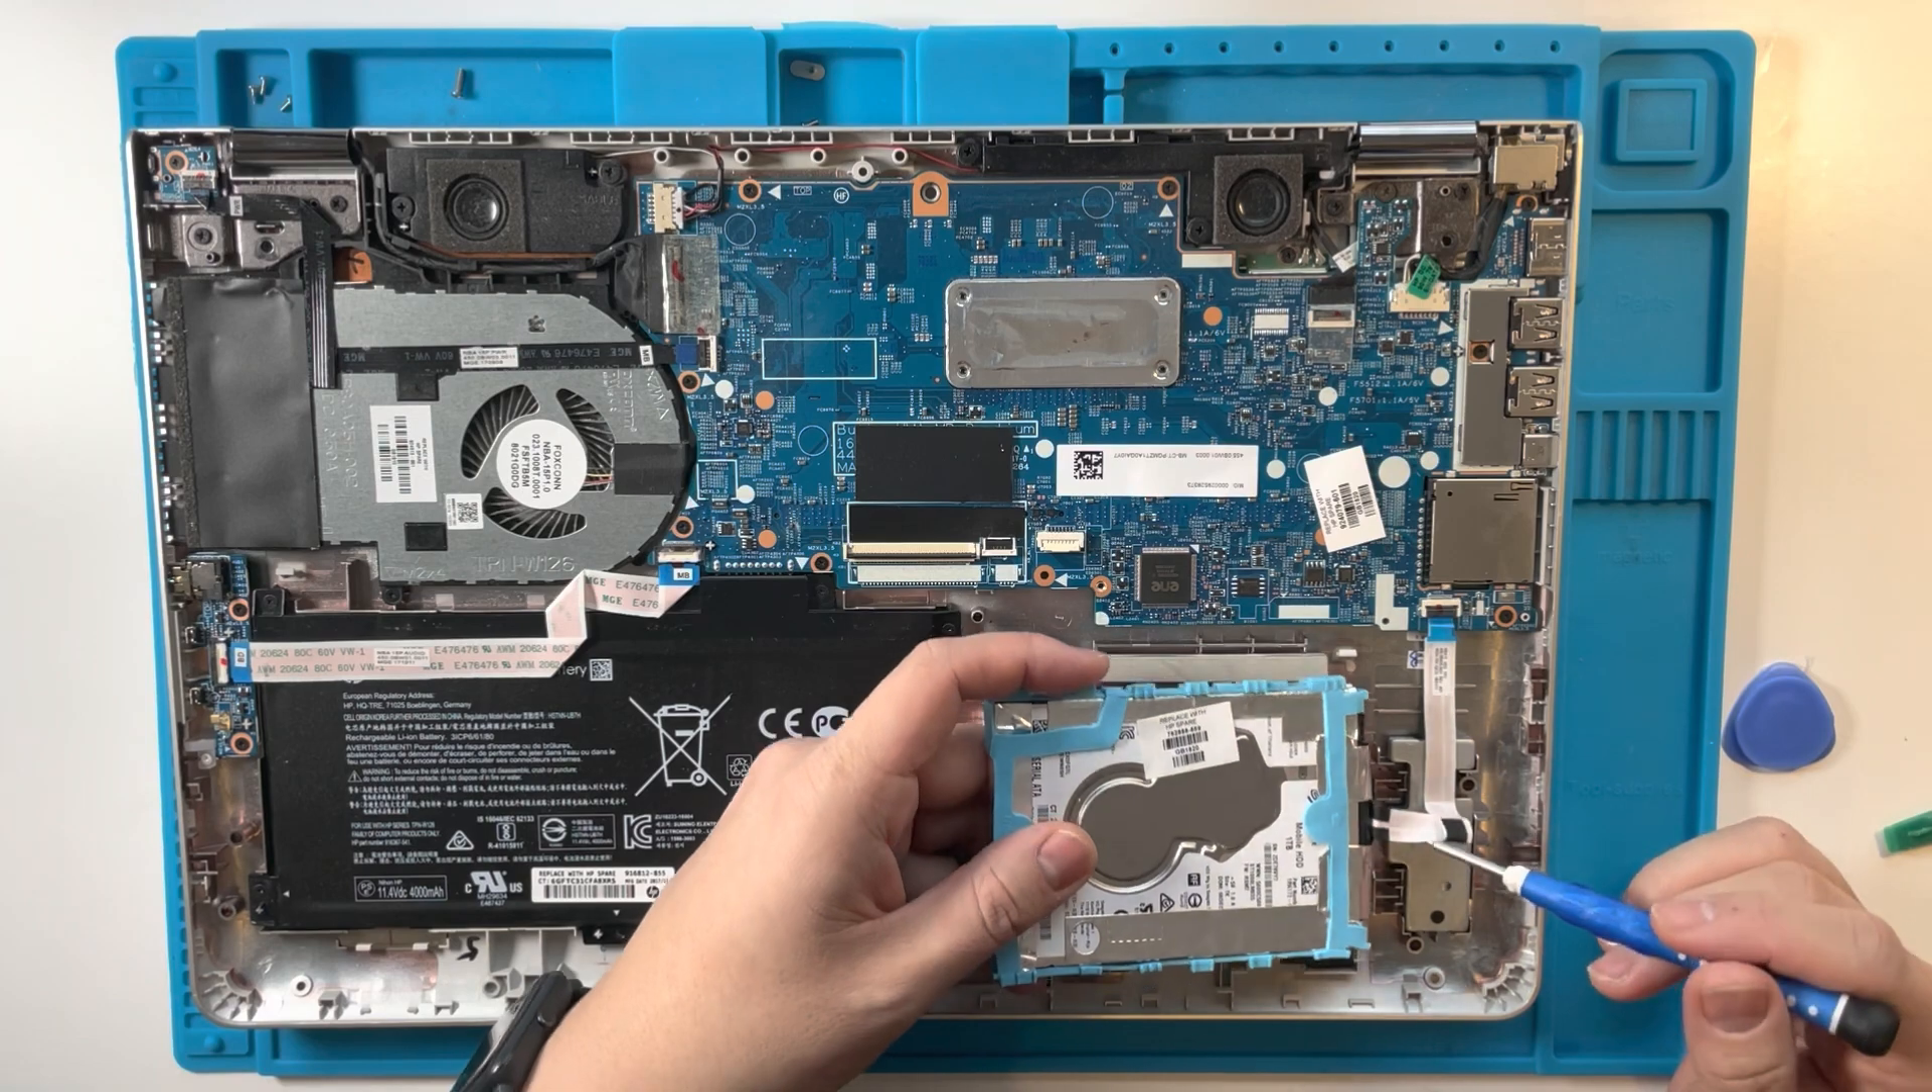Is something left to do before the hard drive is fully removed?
Yes.